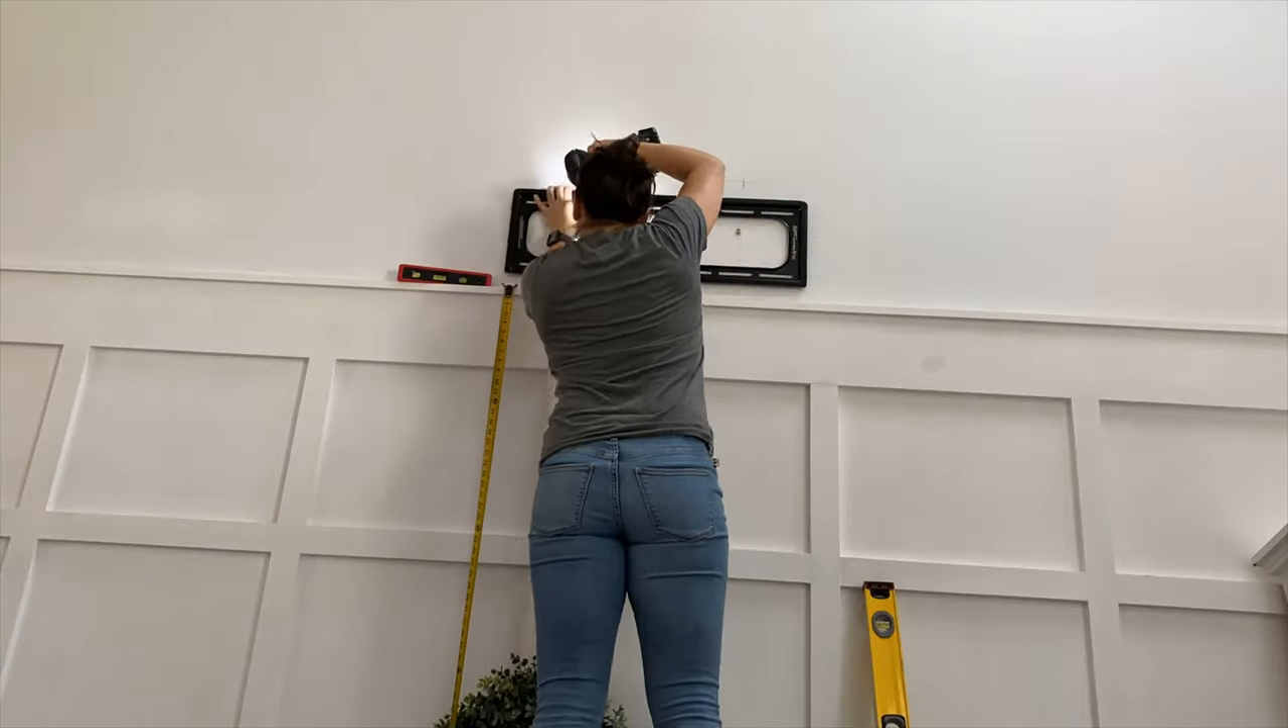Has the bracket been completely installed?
No.